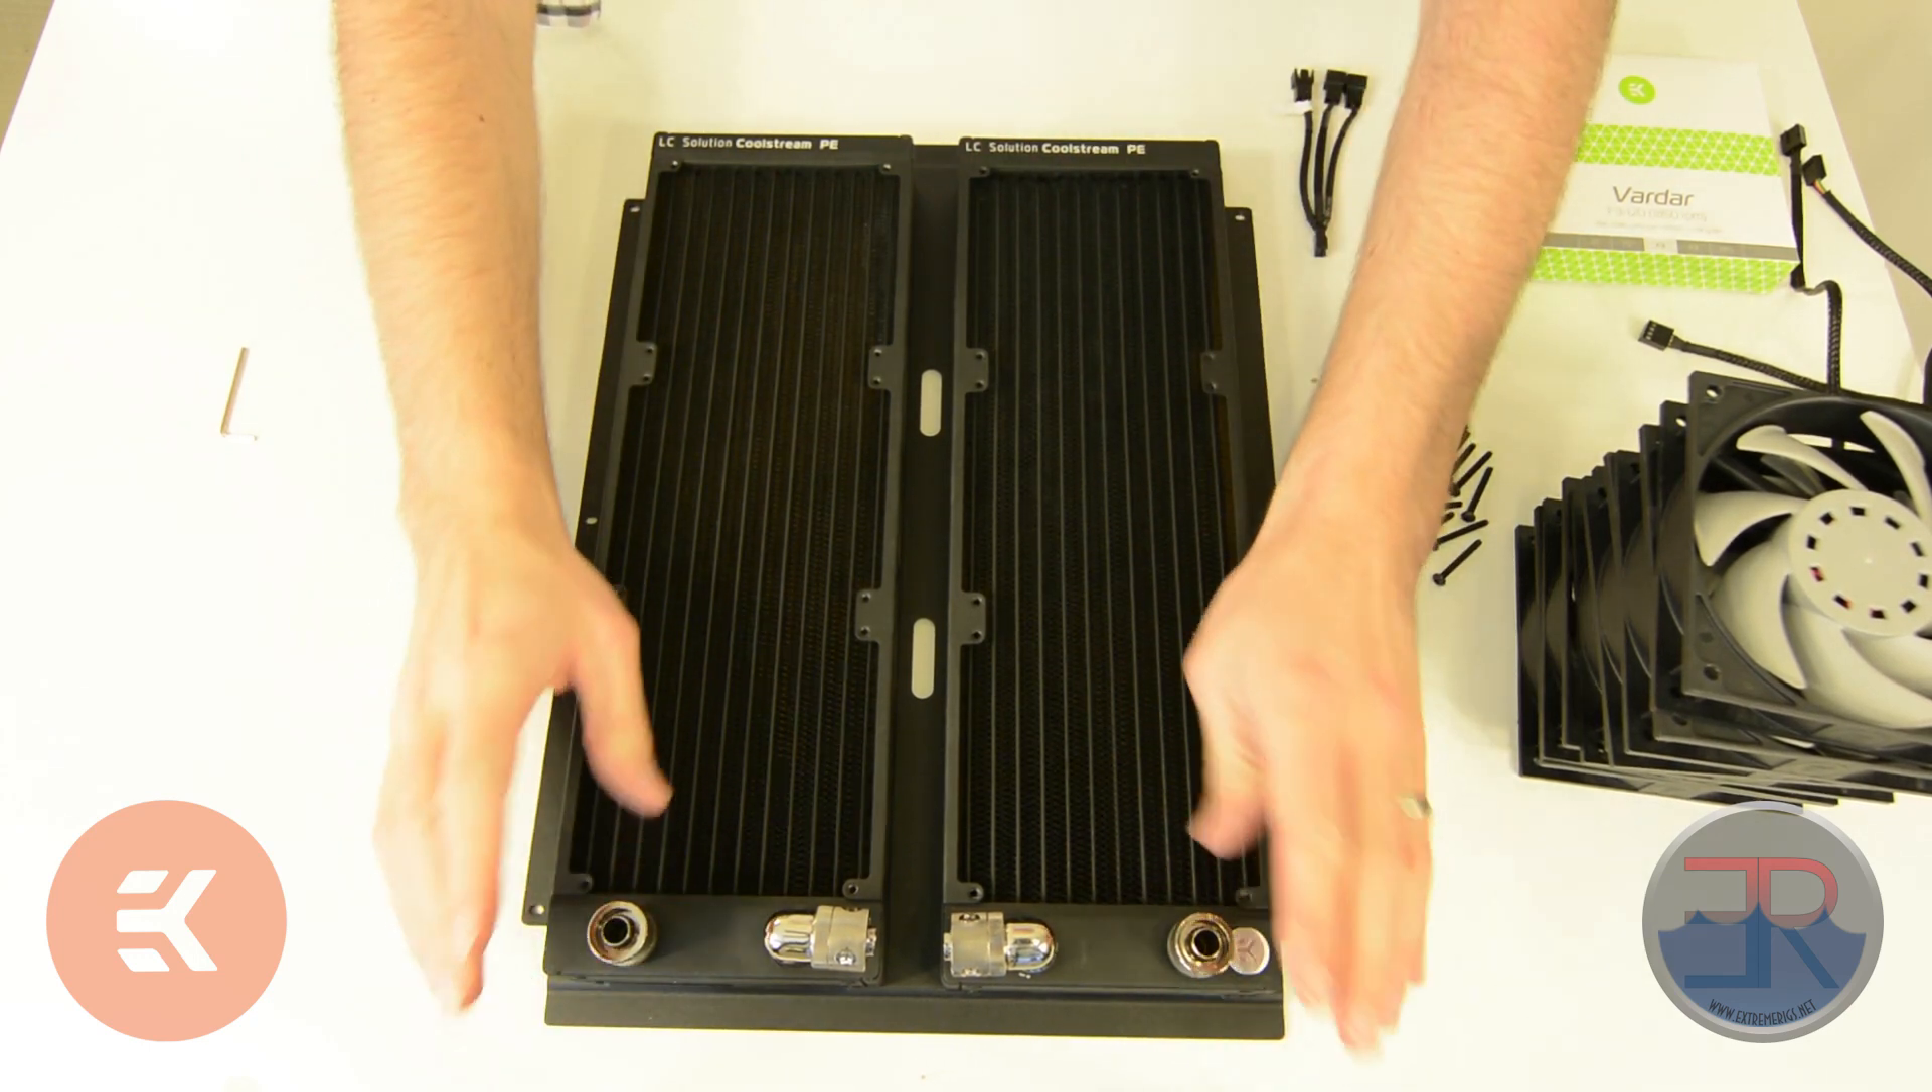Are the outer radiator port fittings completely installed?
Yes.